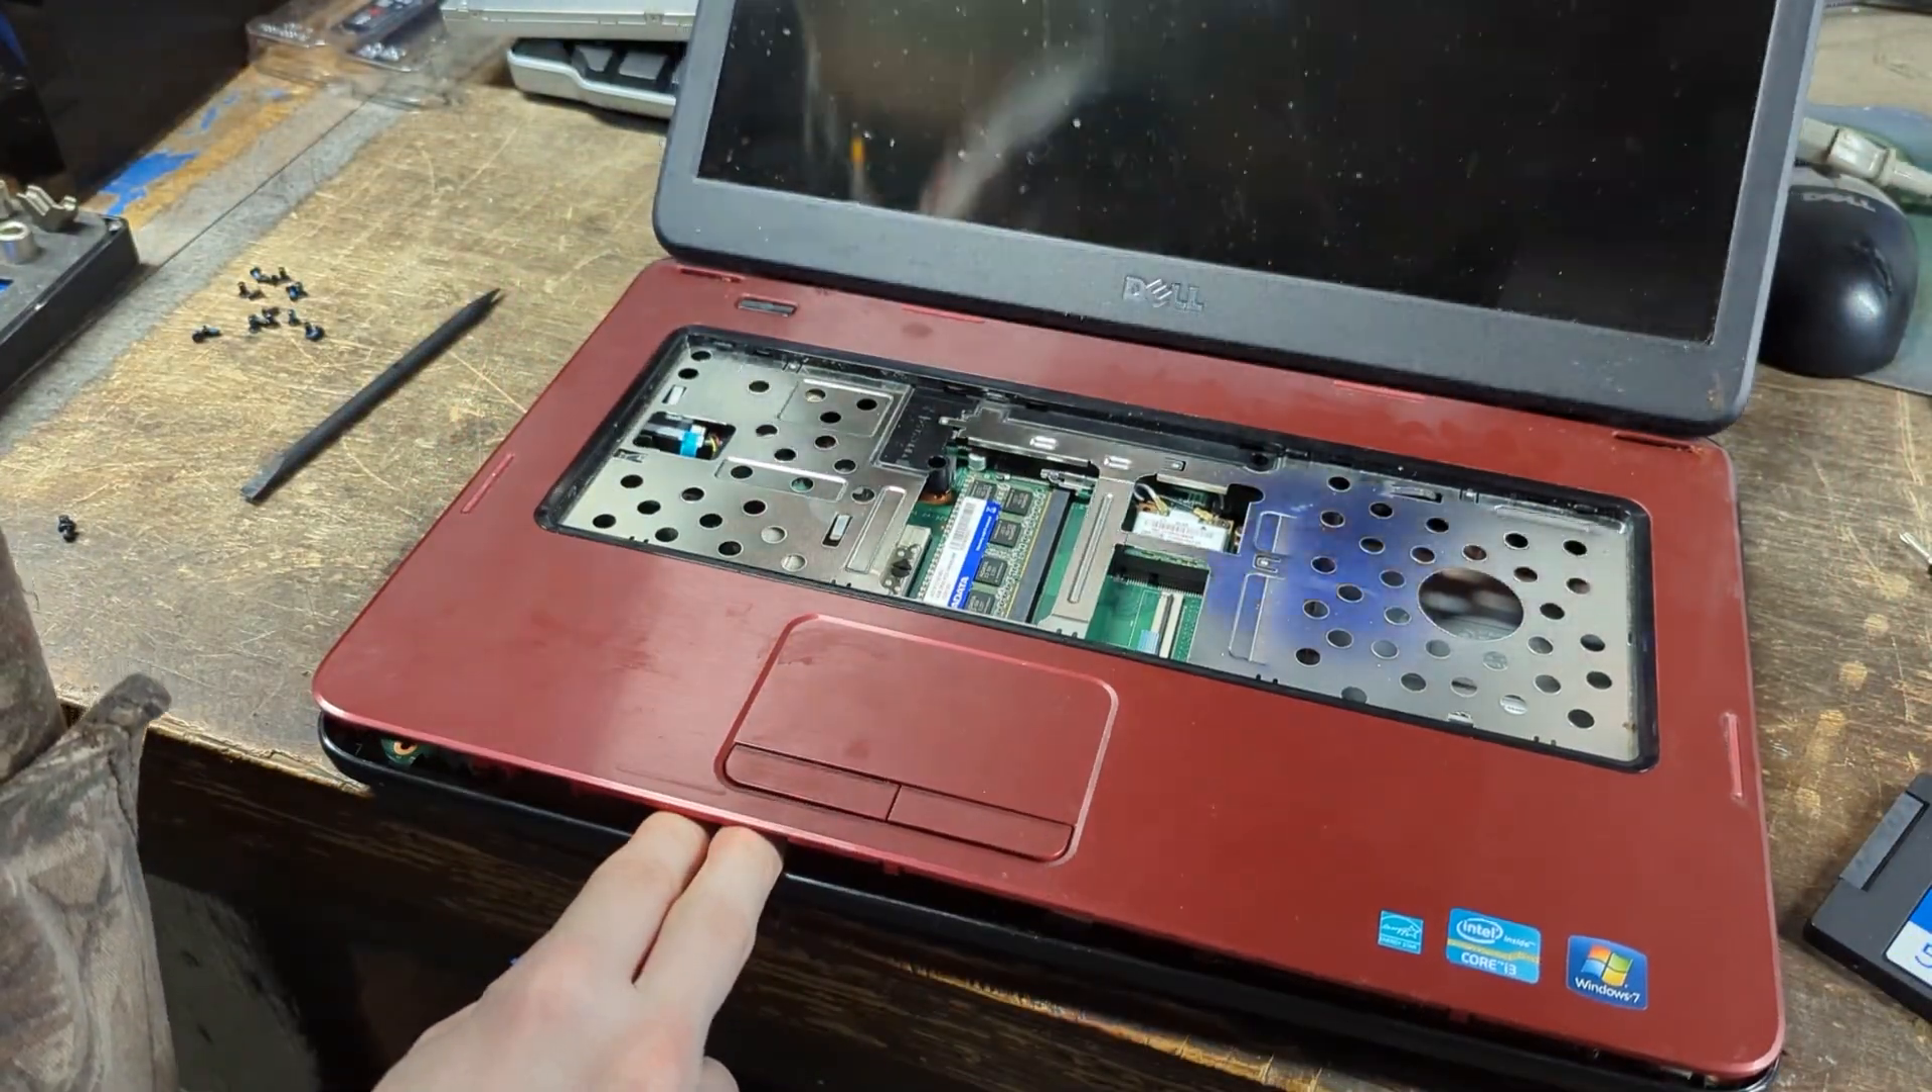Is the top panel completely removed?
No.